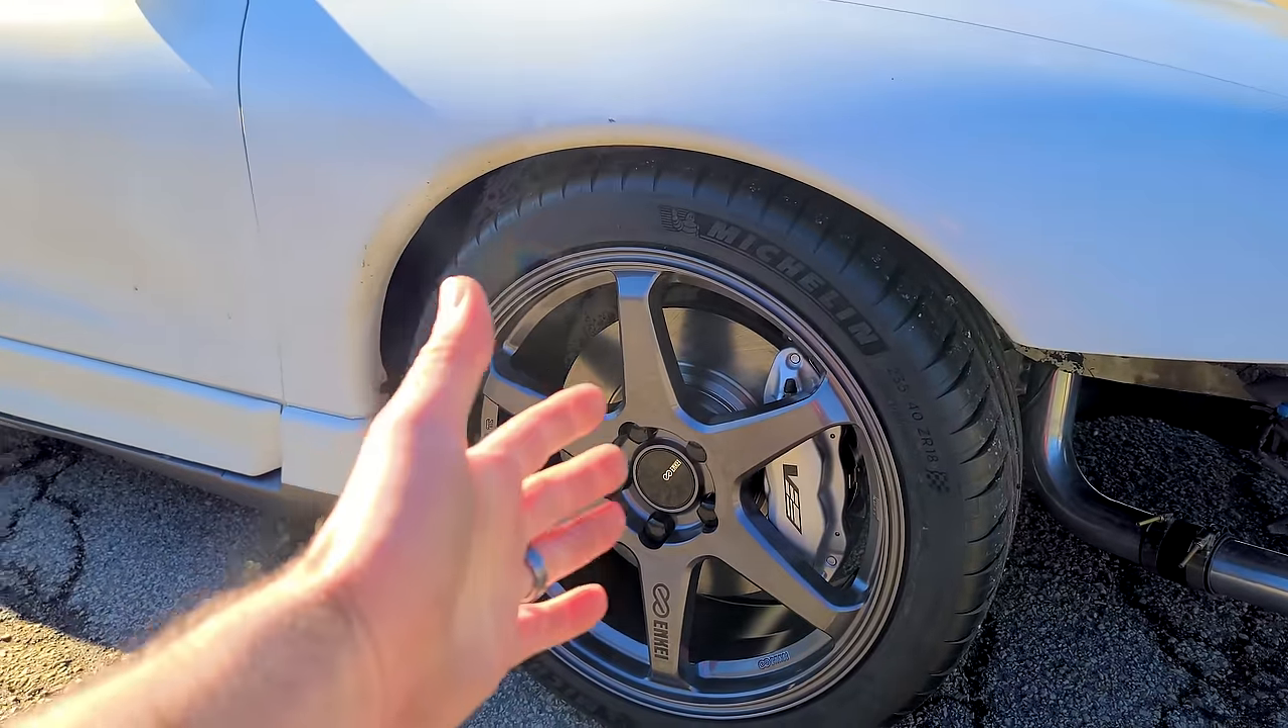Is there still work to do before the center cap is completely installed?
No.